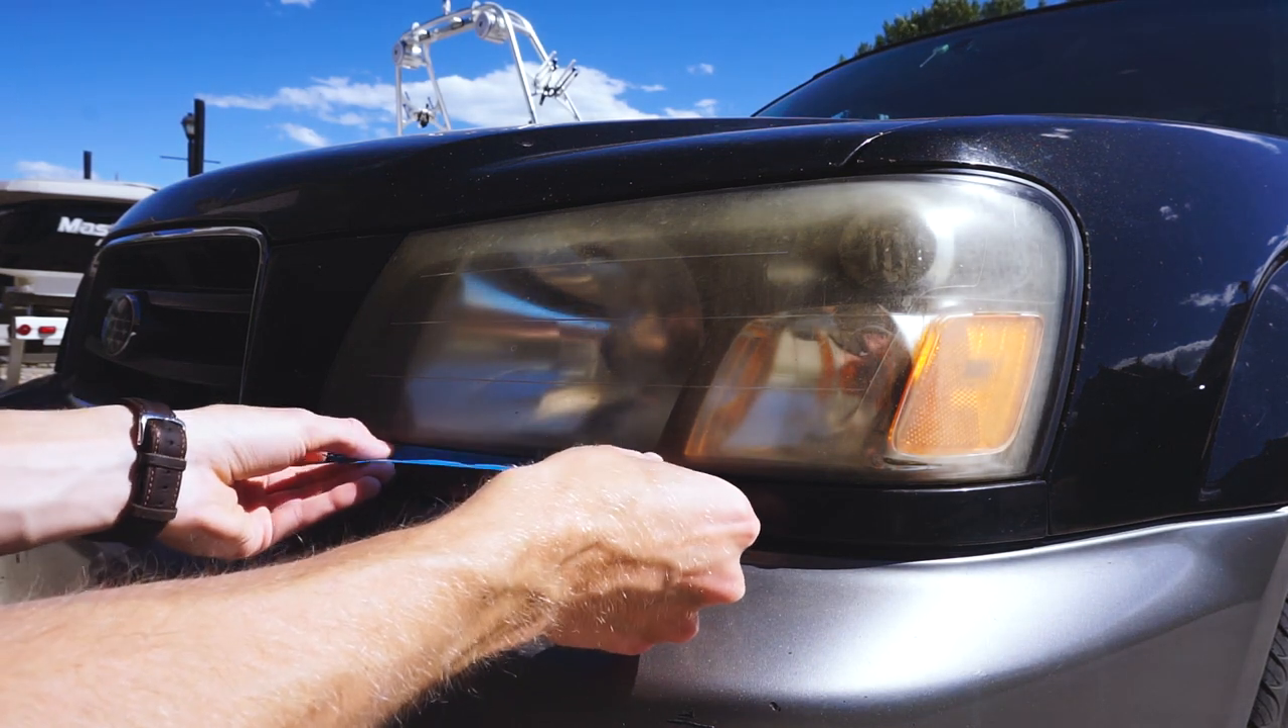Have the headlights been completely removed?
No.